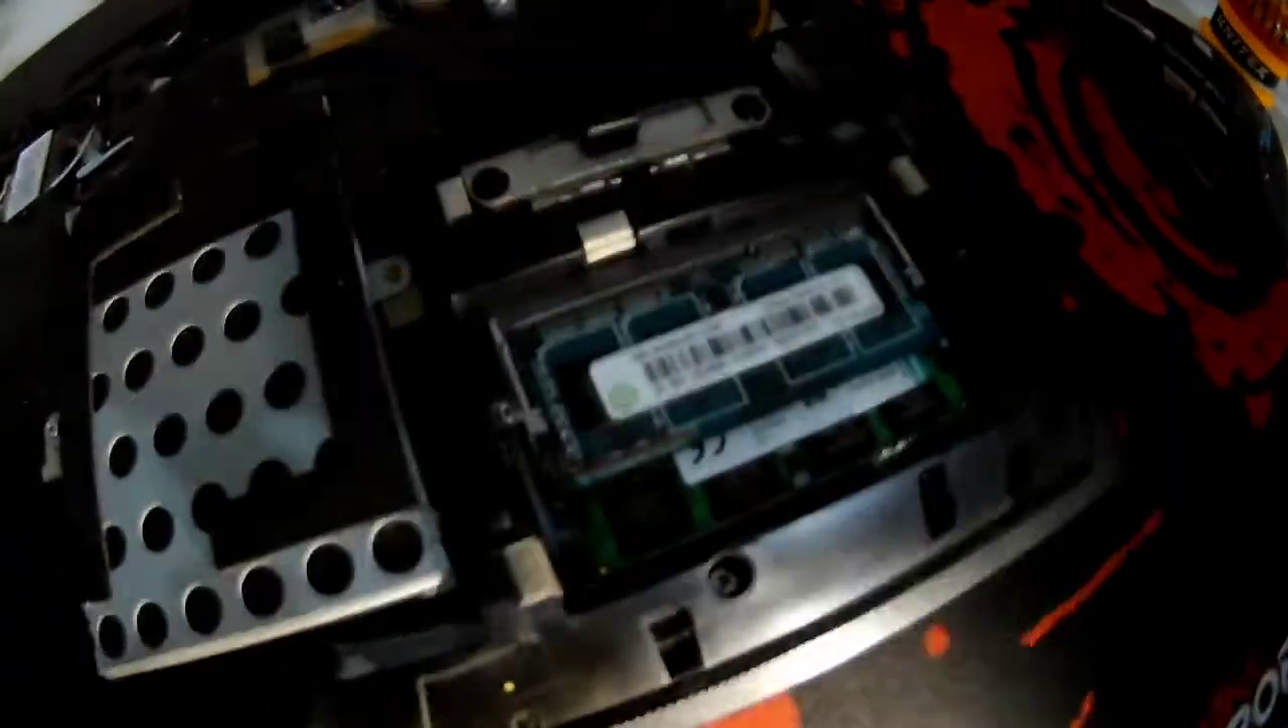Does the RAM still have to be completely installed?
No.